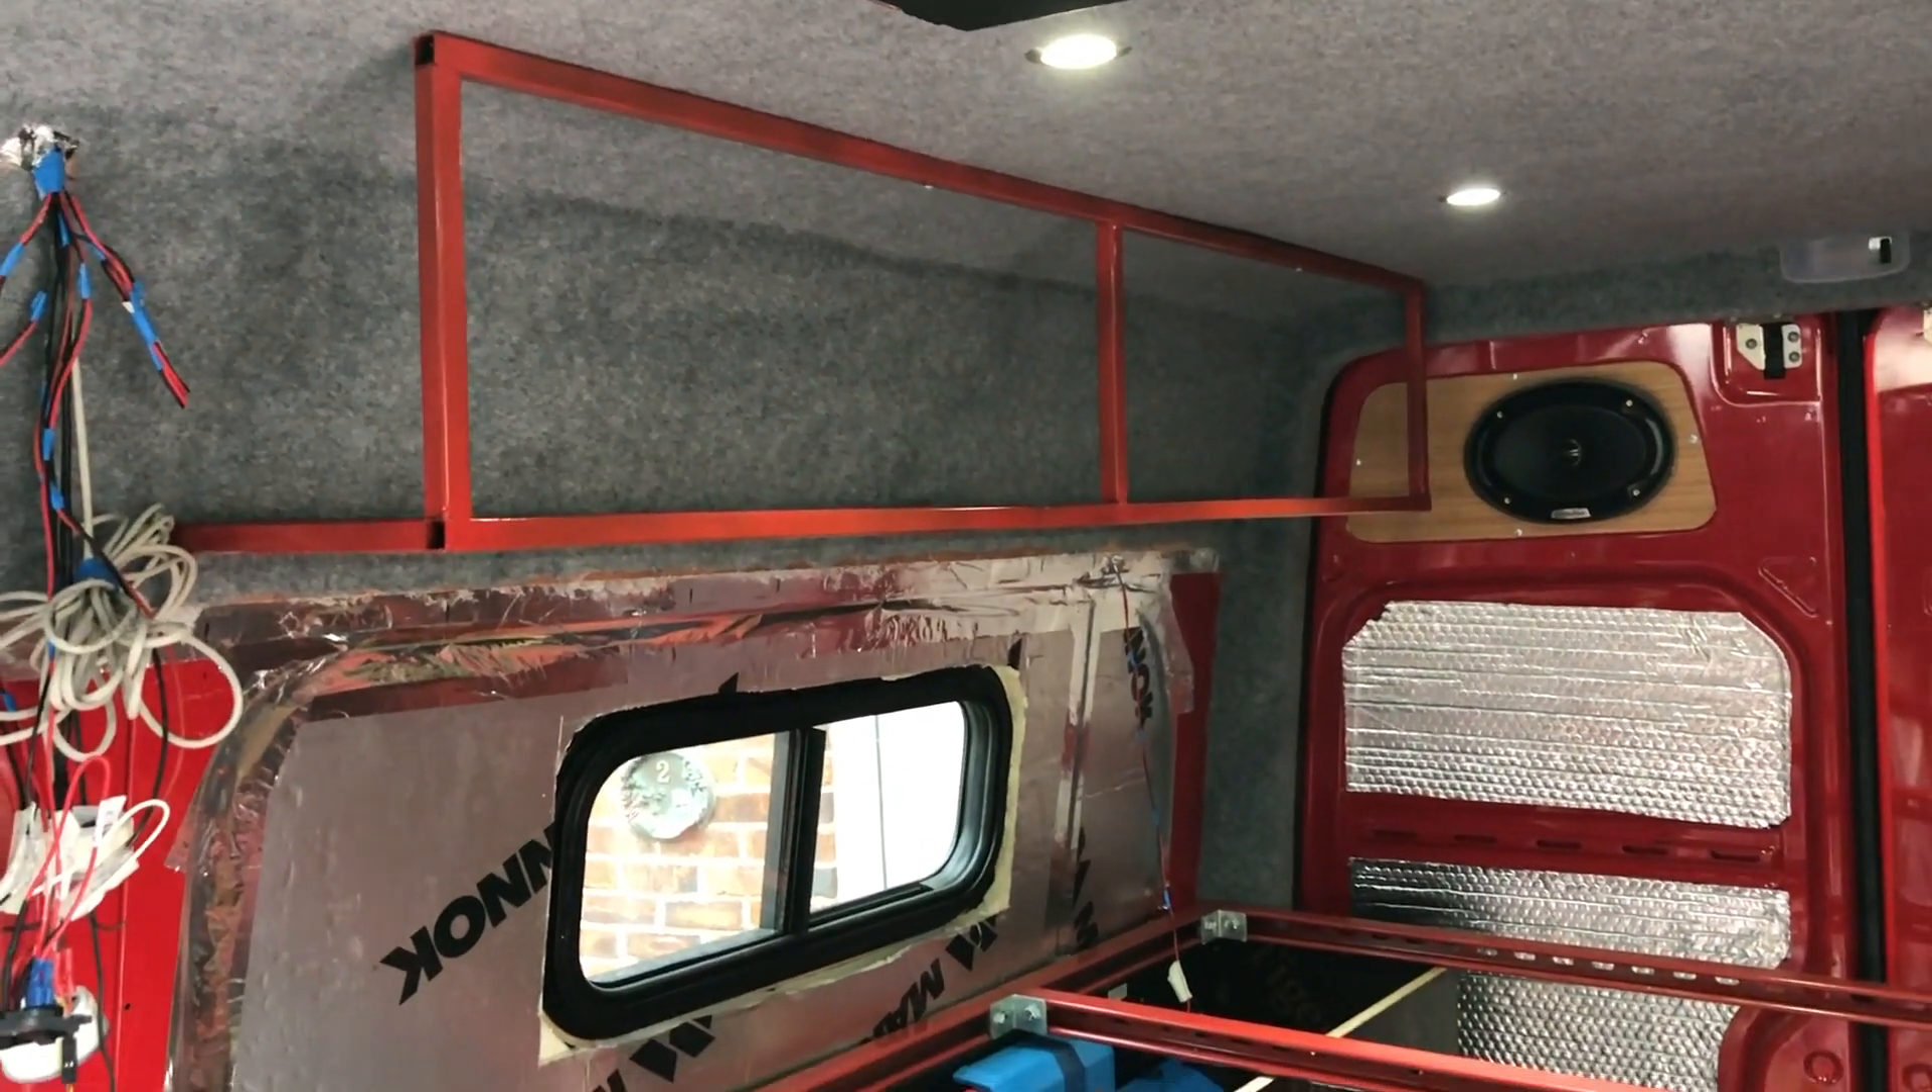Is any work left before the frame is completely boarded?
Yes.